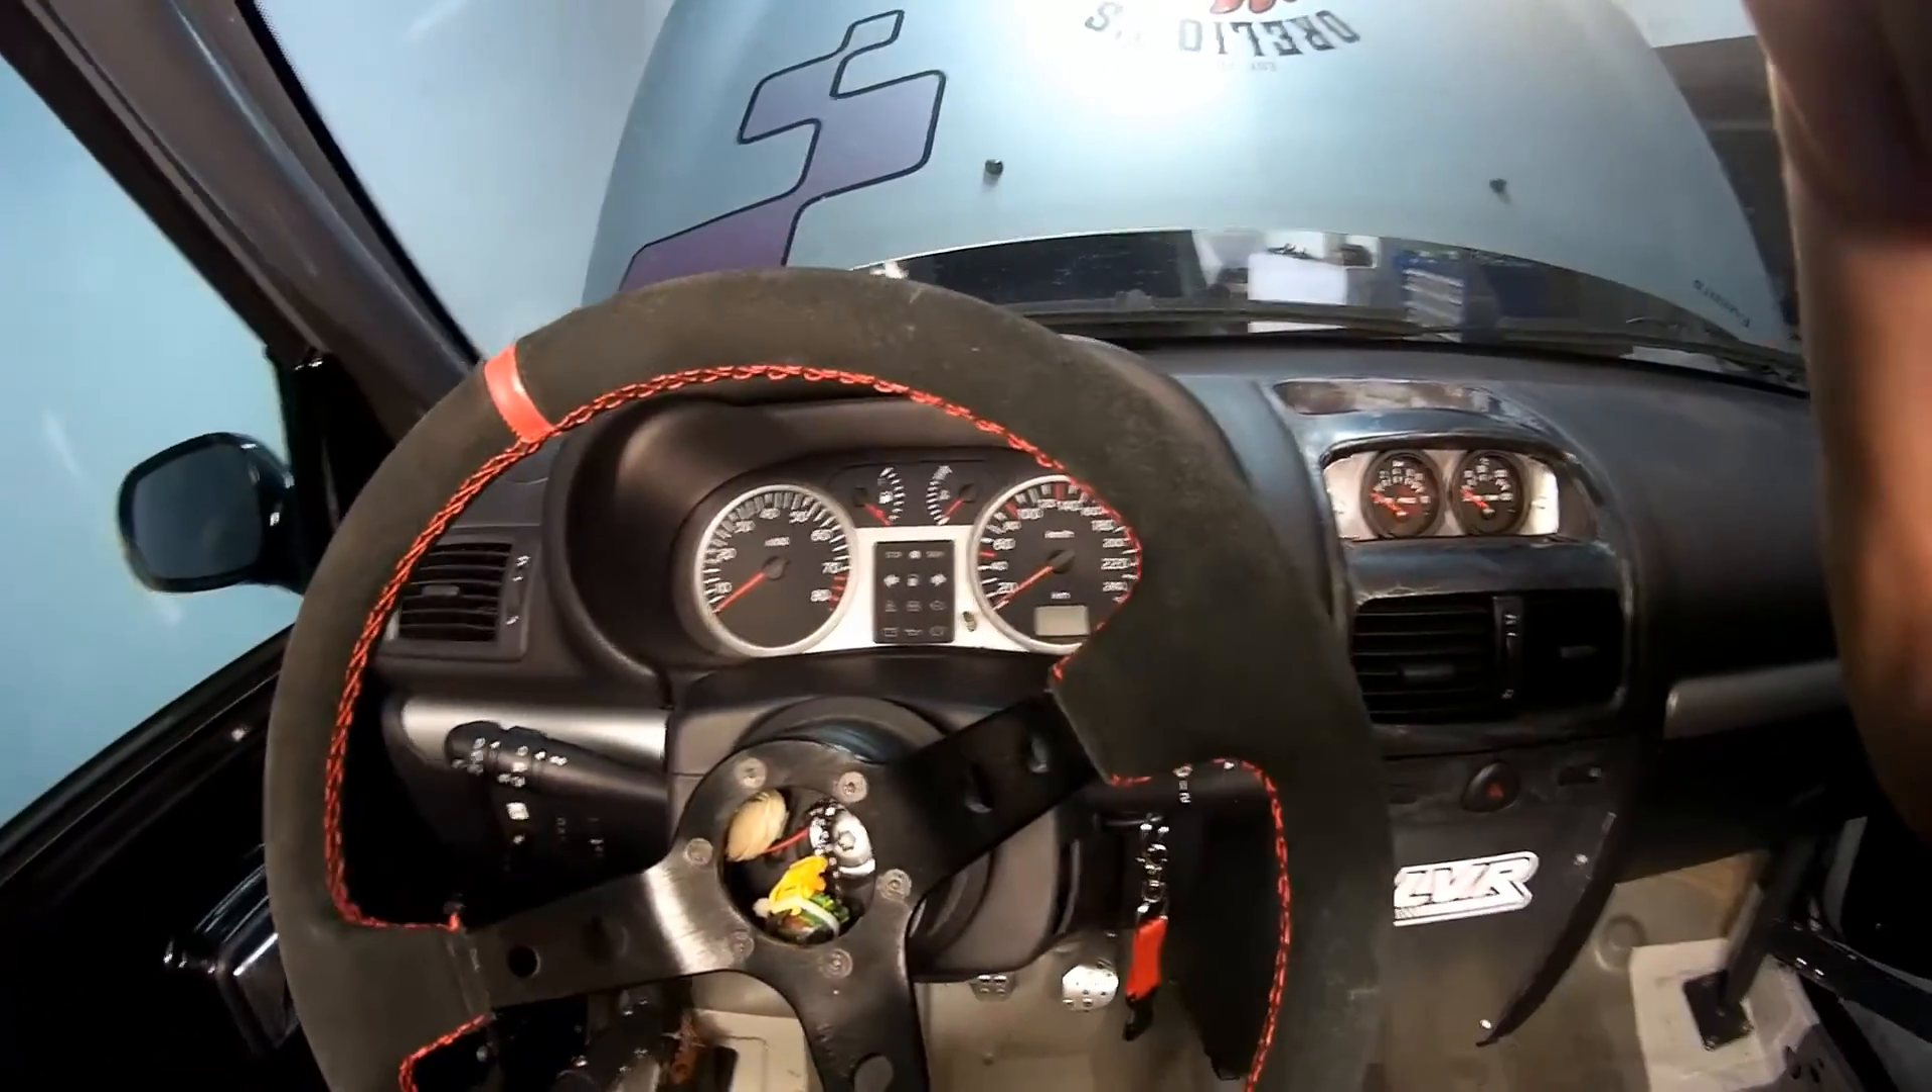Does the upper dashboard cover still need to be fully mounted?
No.